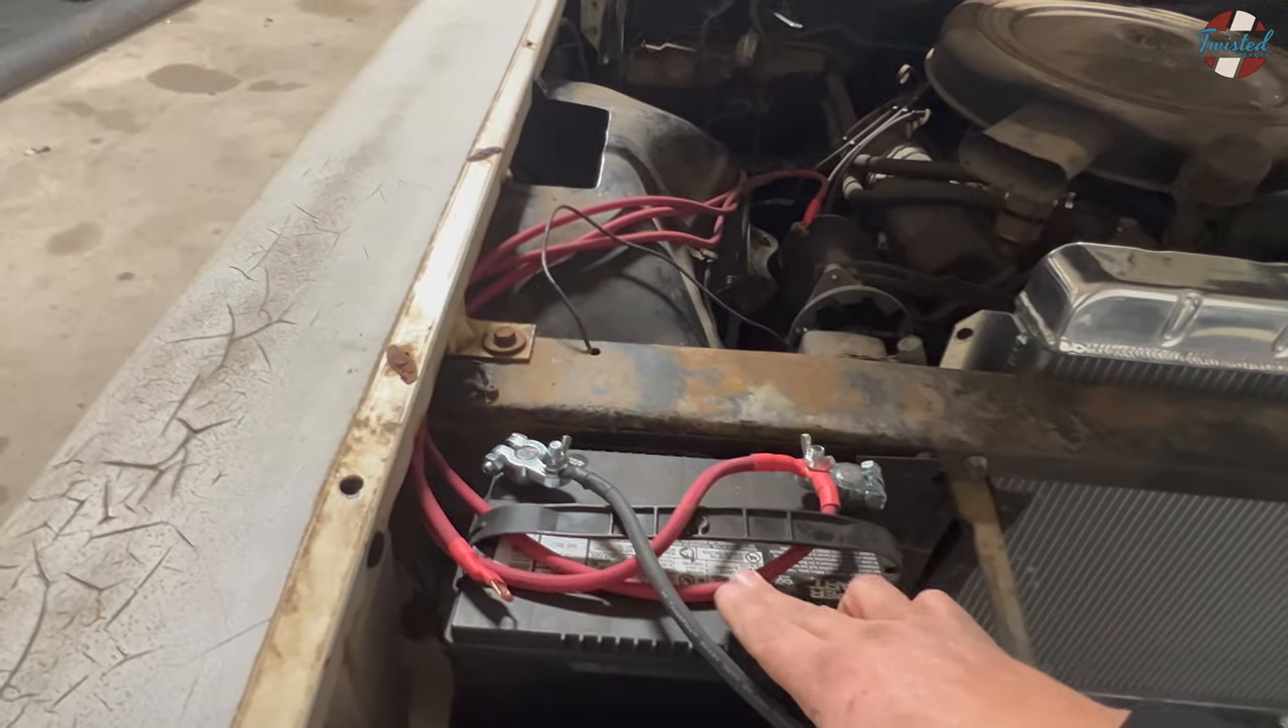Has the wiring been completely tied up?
No.